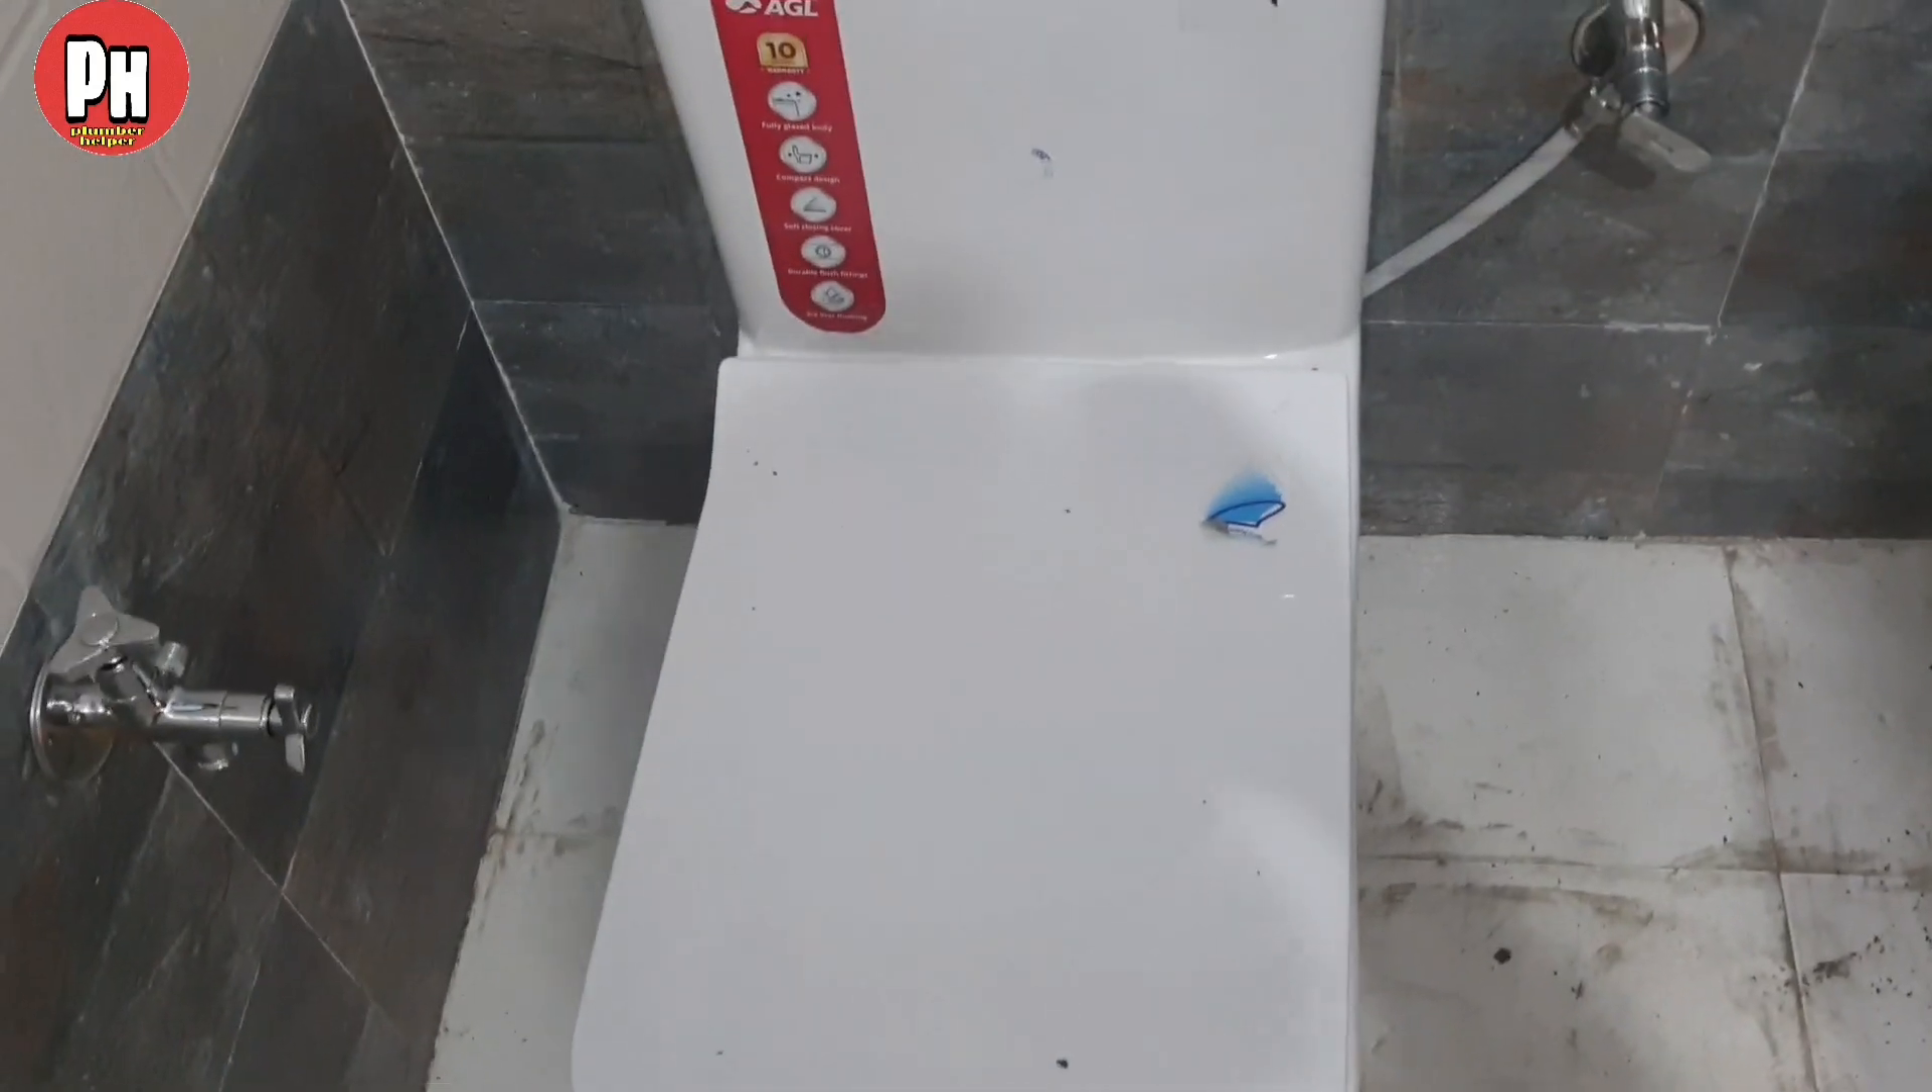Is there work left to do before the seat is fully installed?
No.